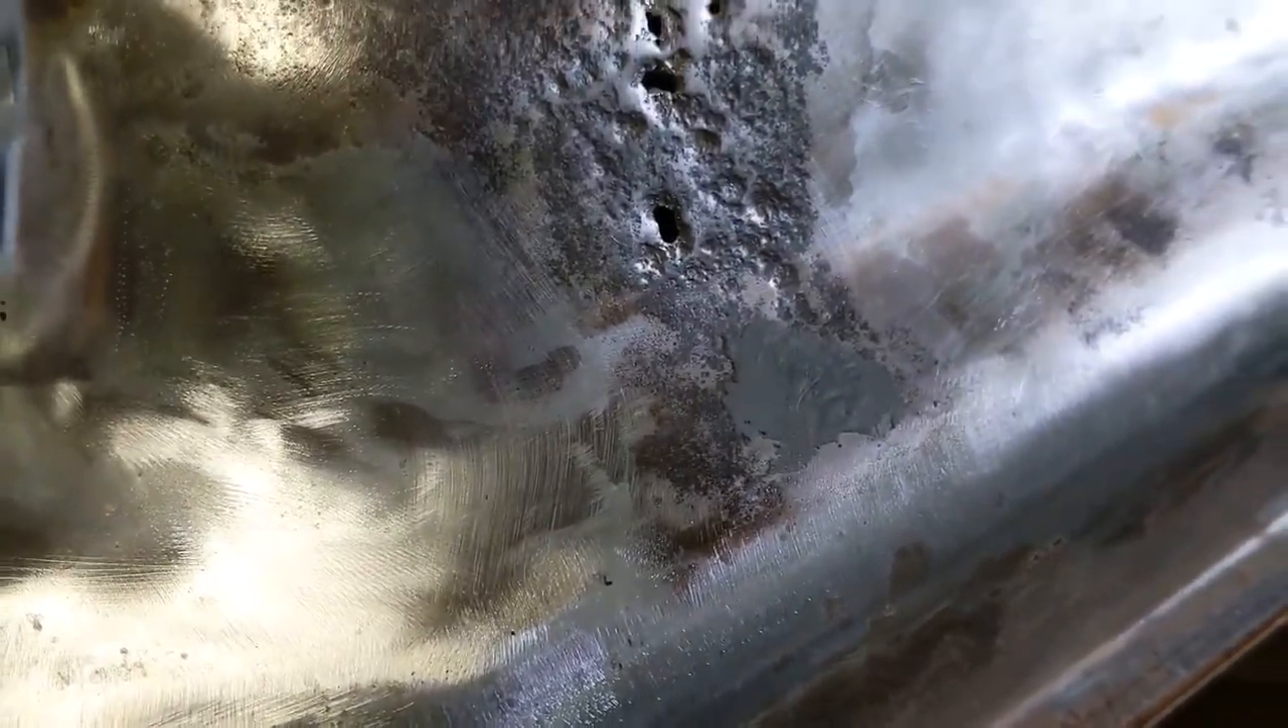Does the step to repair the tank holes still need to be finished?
Yes.